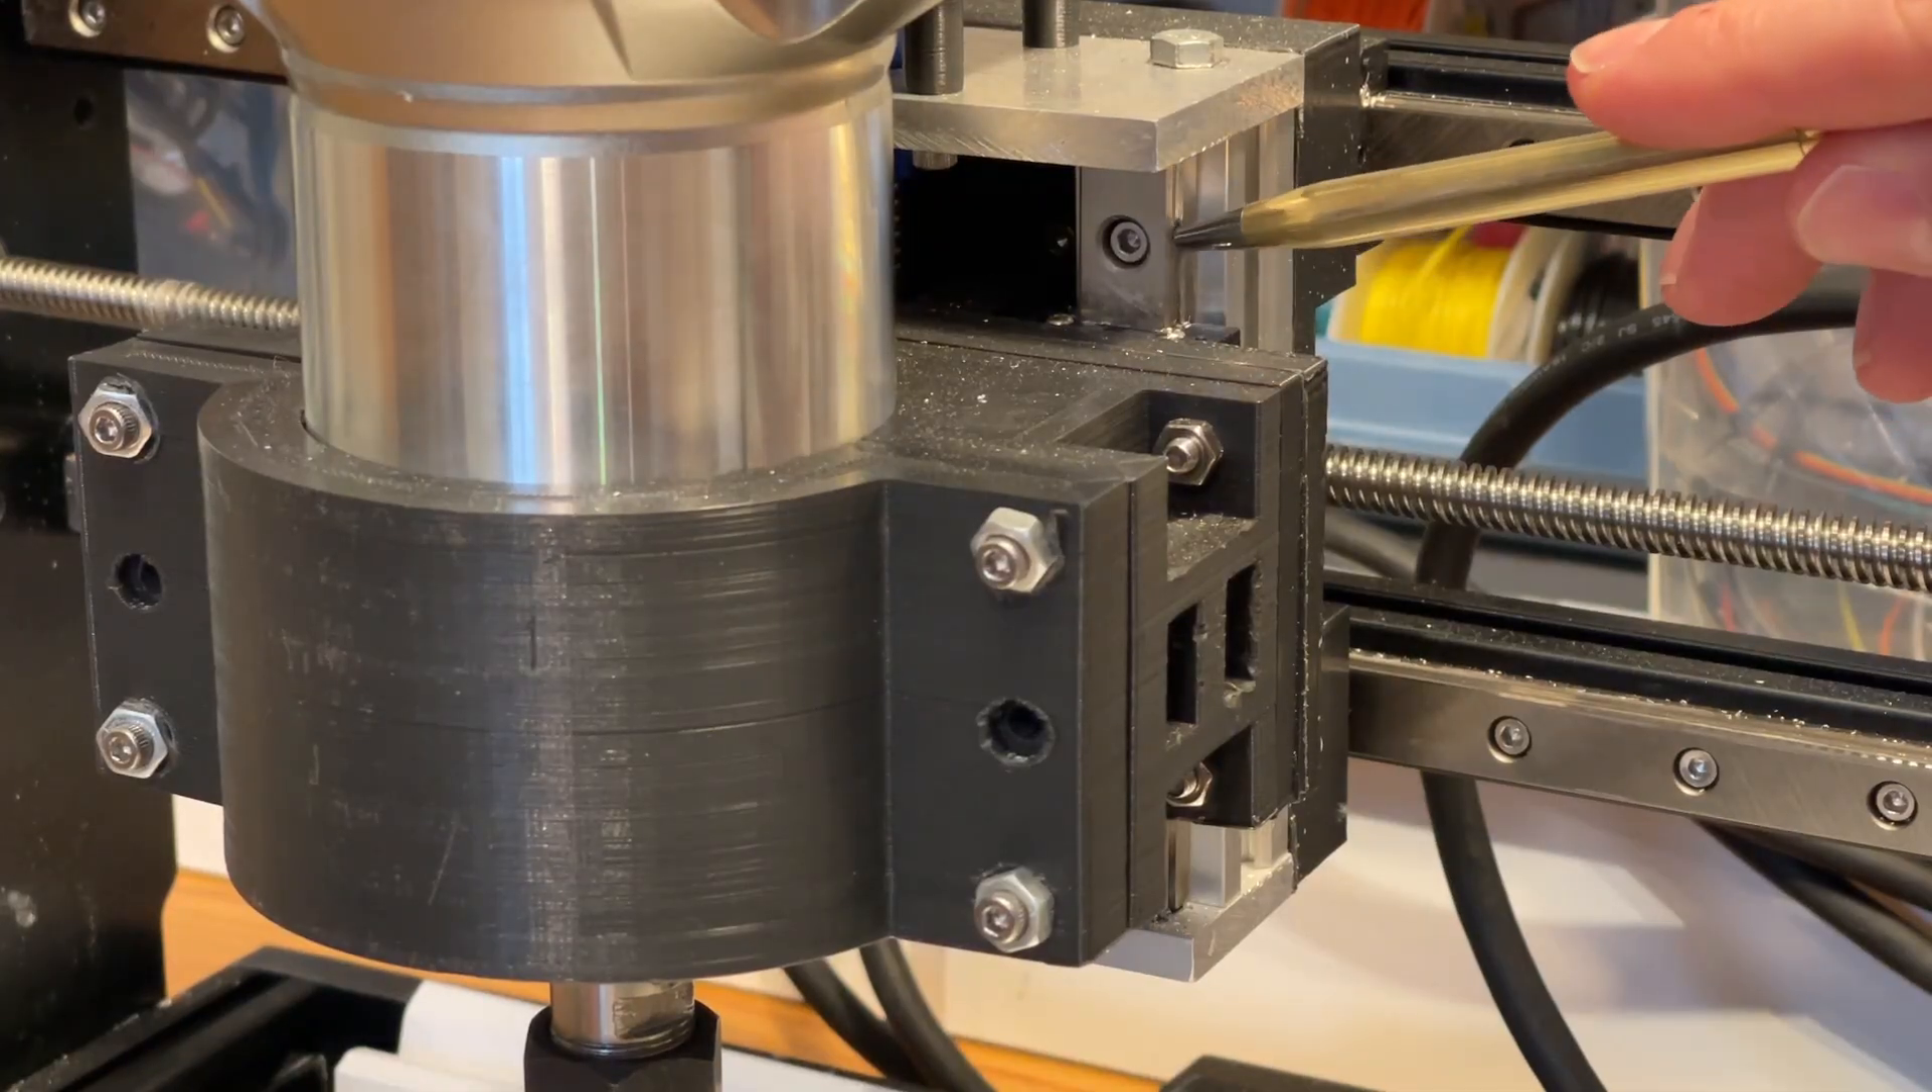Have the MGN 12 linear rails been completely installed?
Yes.